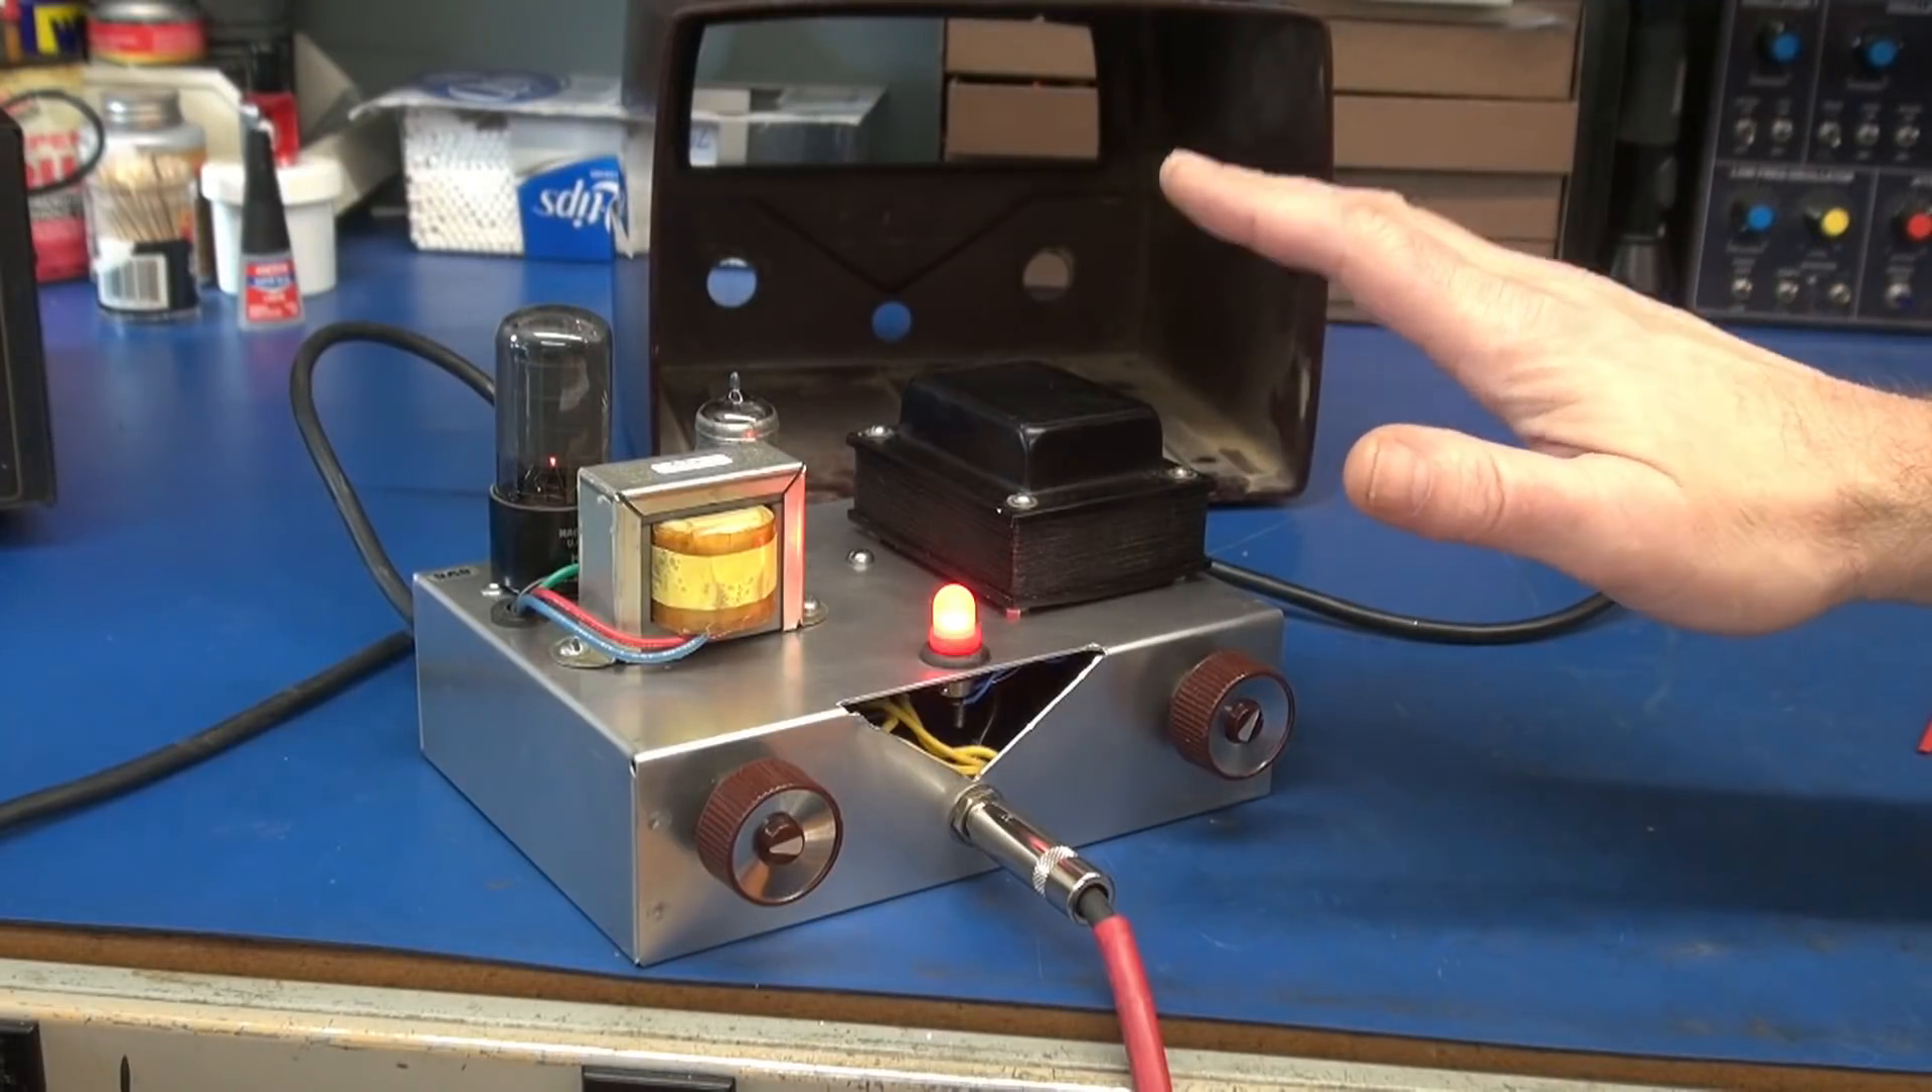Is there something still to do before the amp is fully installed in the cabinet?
Yes.